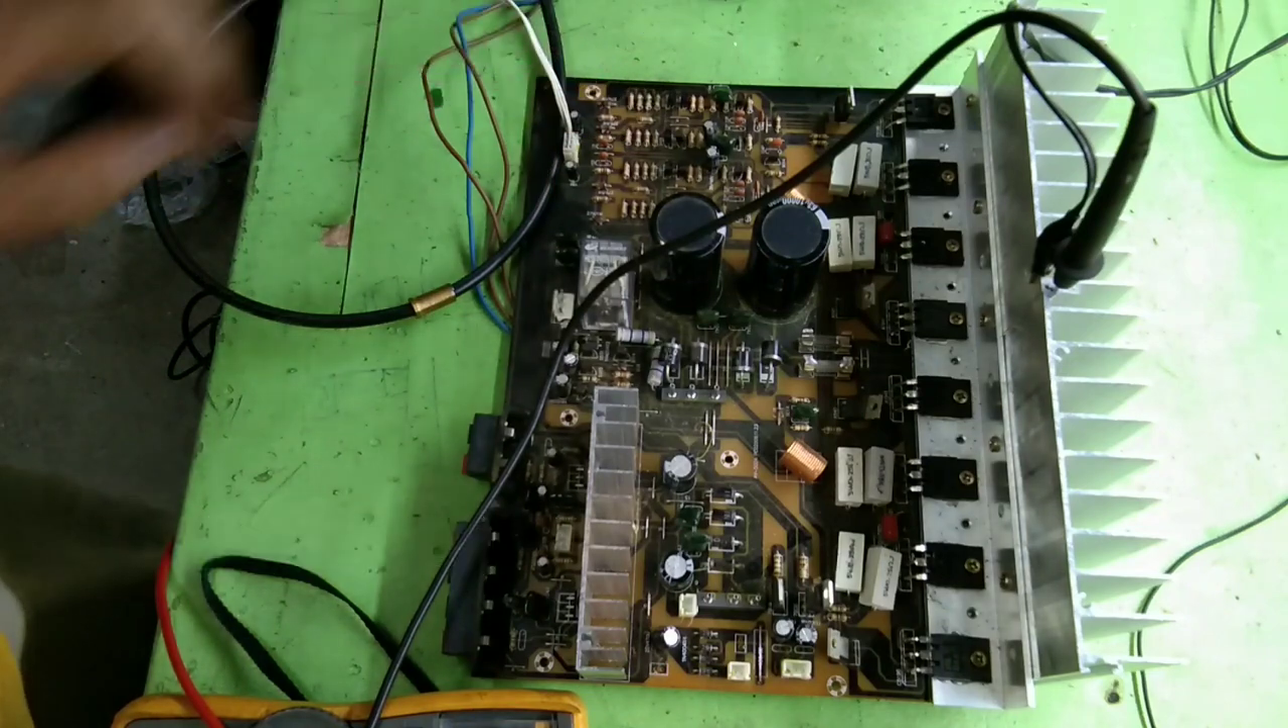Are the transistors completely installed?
Yes.